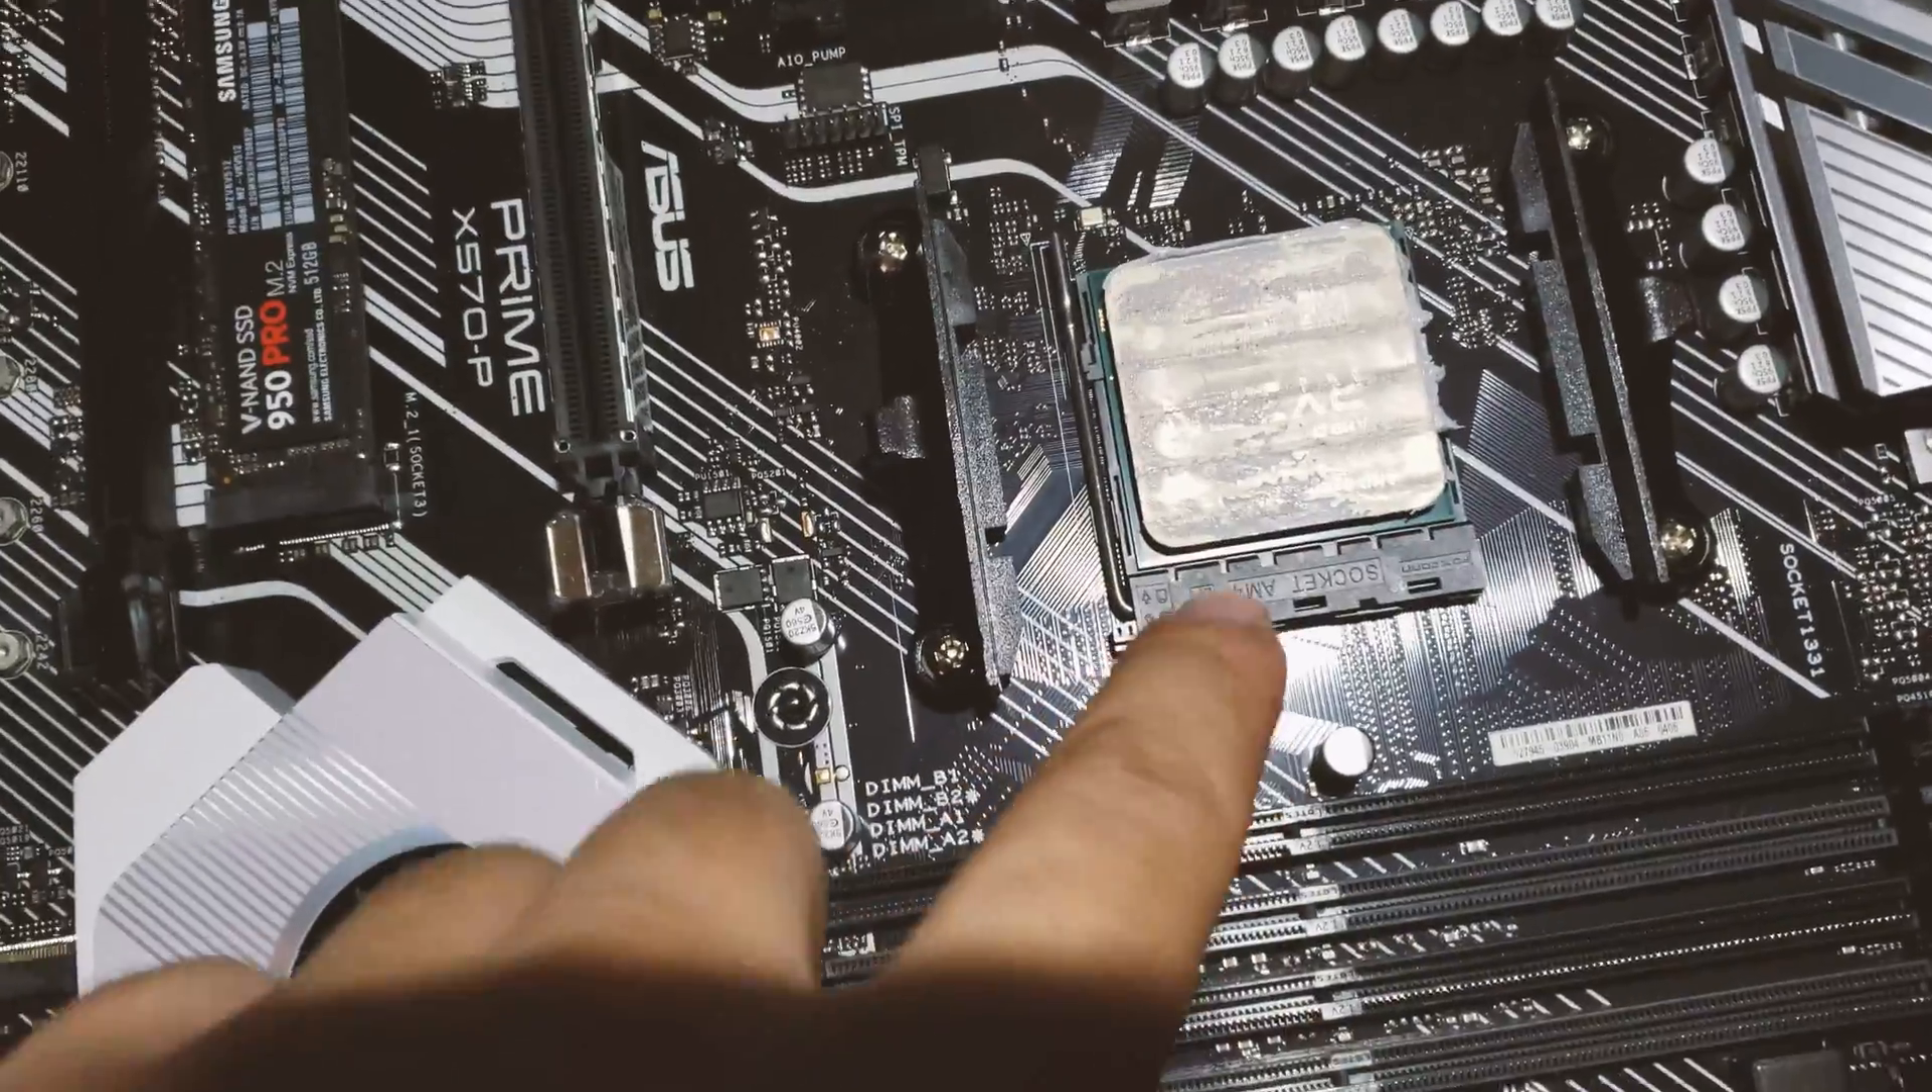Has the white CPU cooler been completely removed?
Yes.